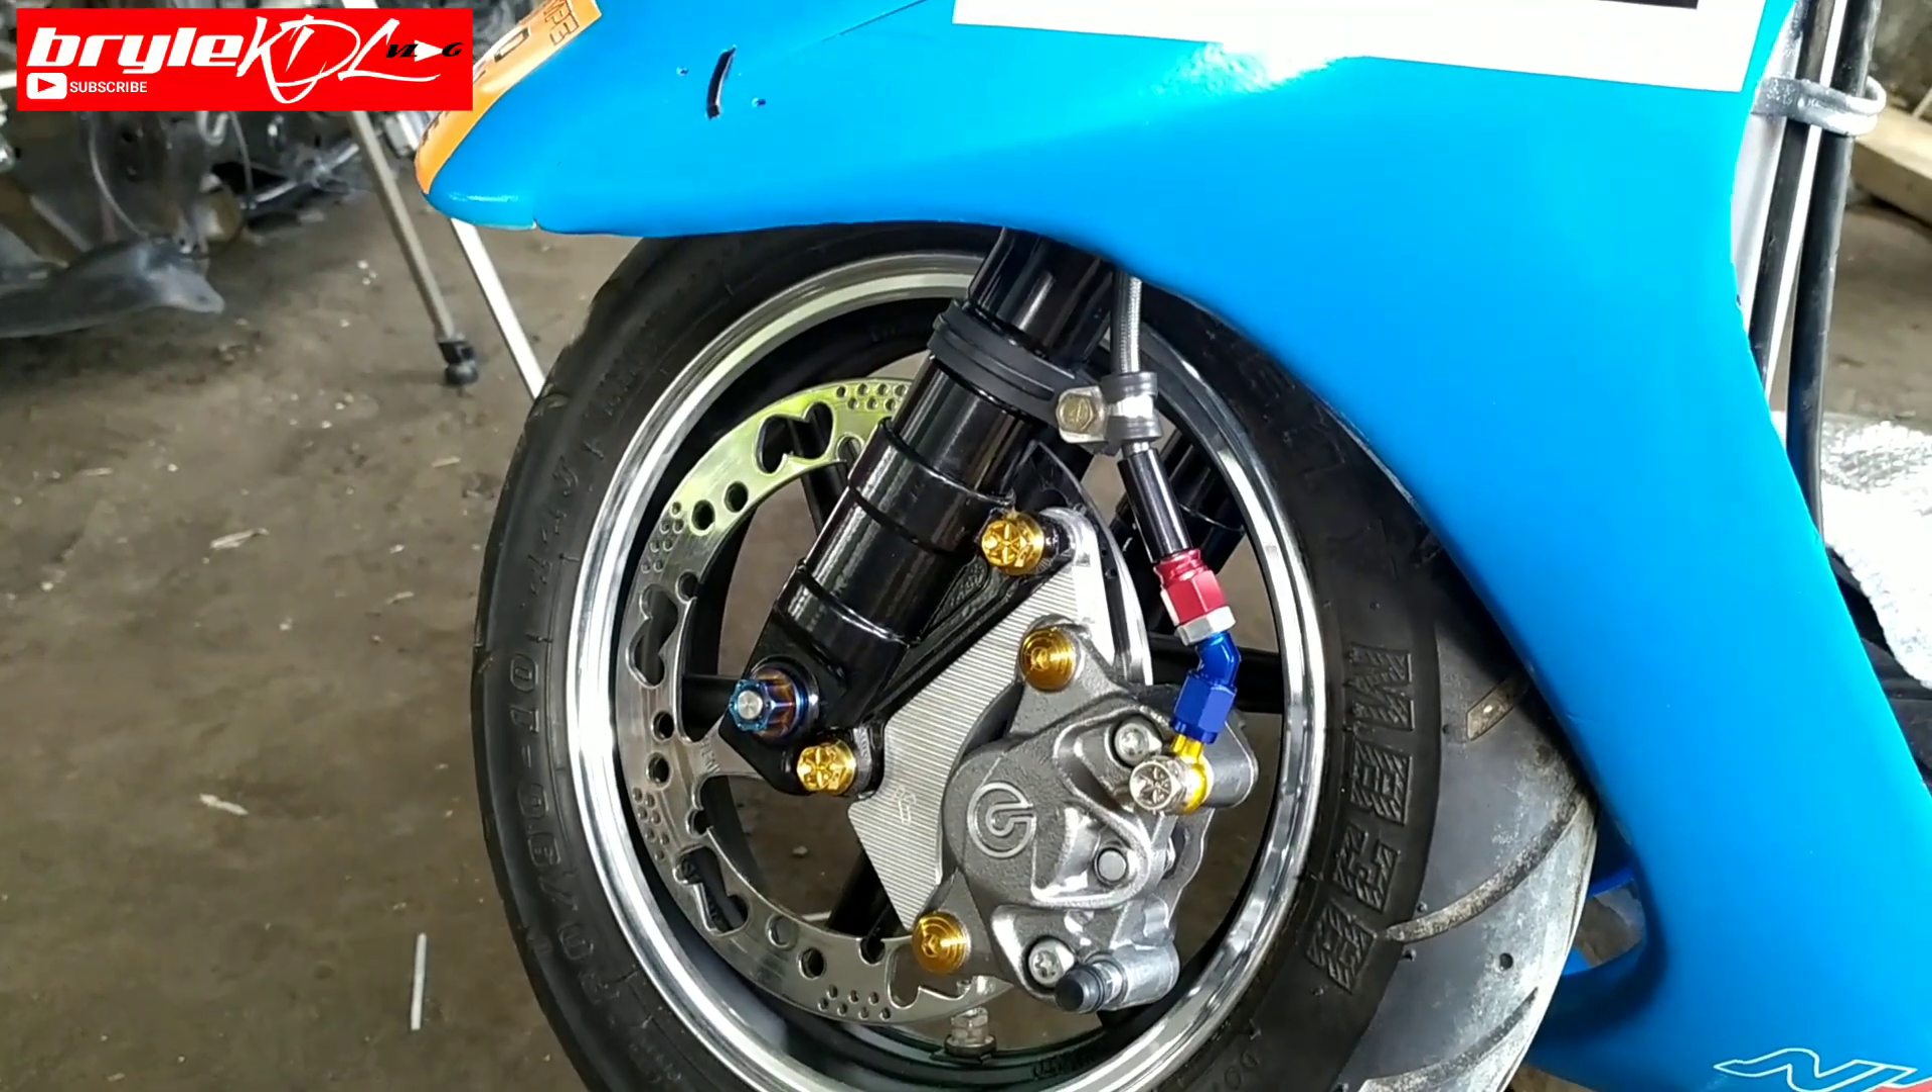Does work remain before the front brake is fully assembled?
No.